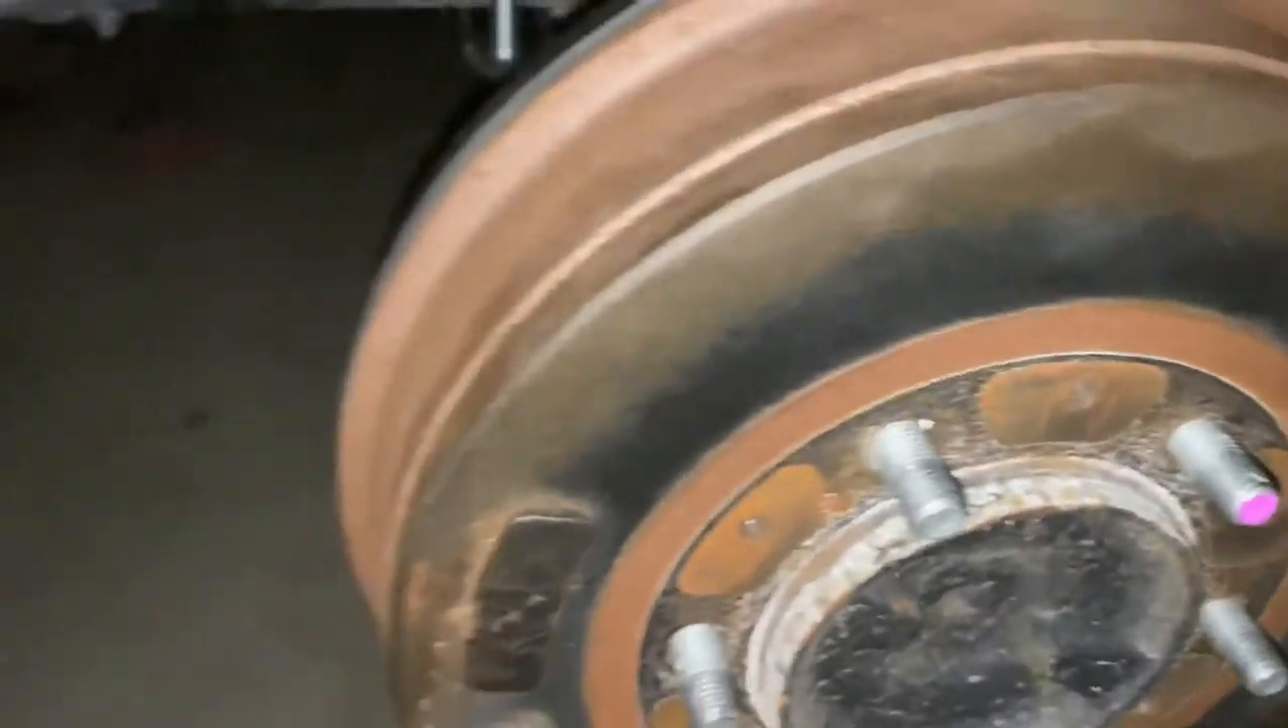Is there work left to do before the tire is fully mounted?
Yes.